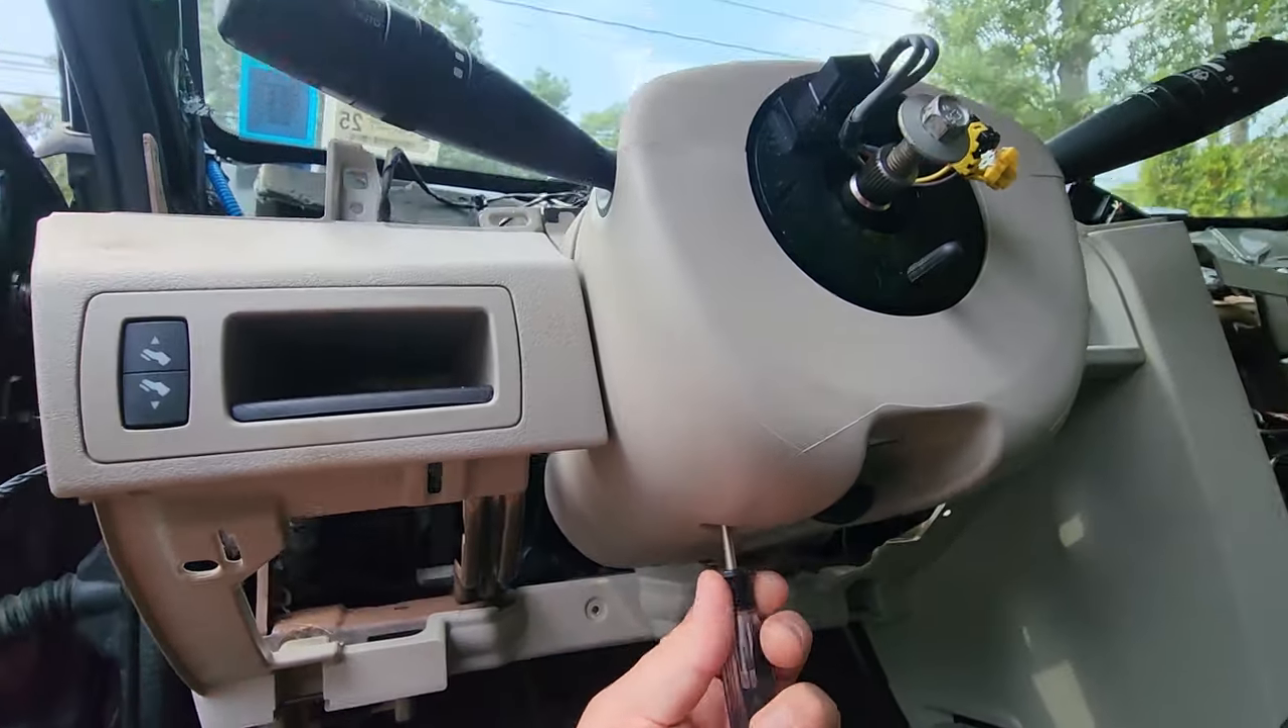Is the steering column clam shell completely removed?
No.